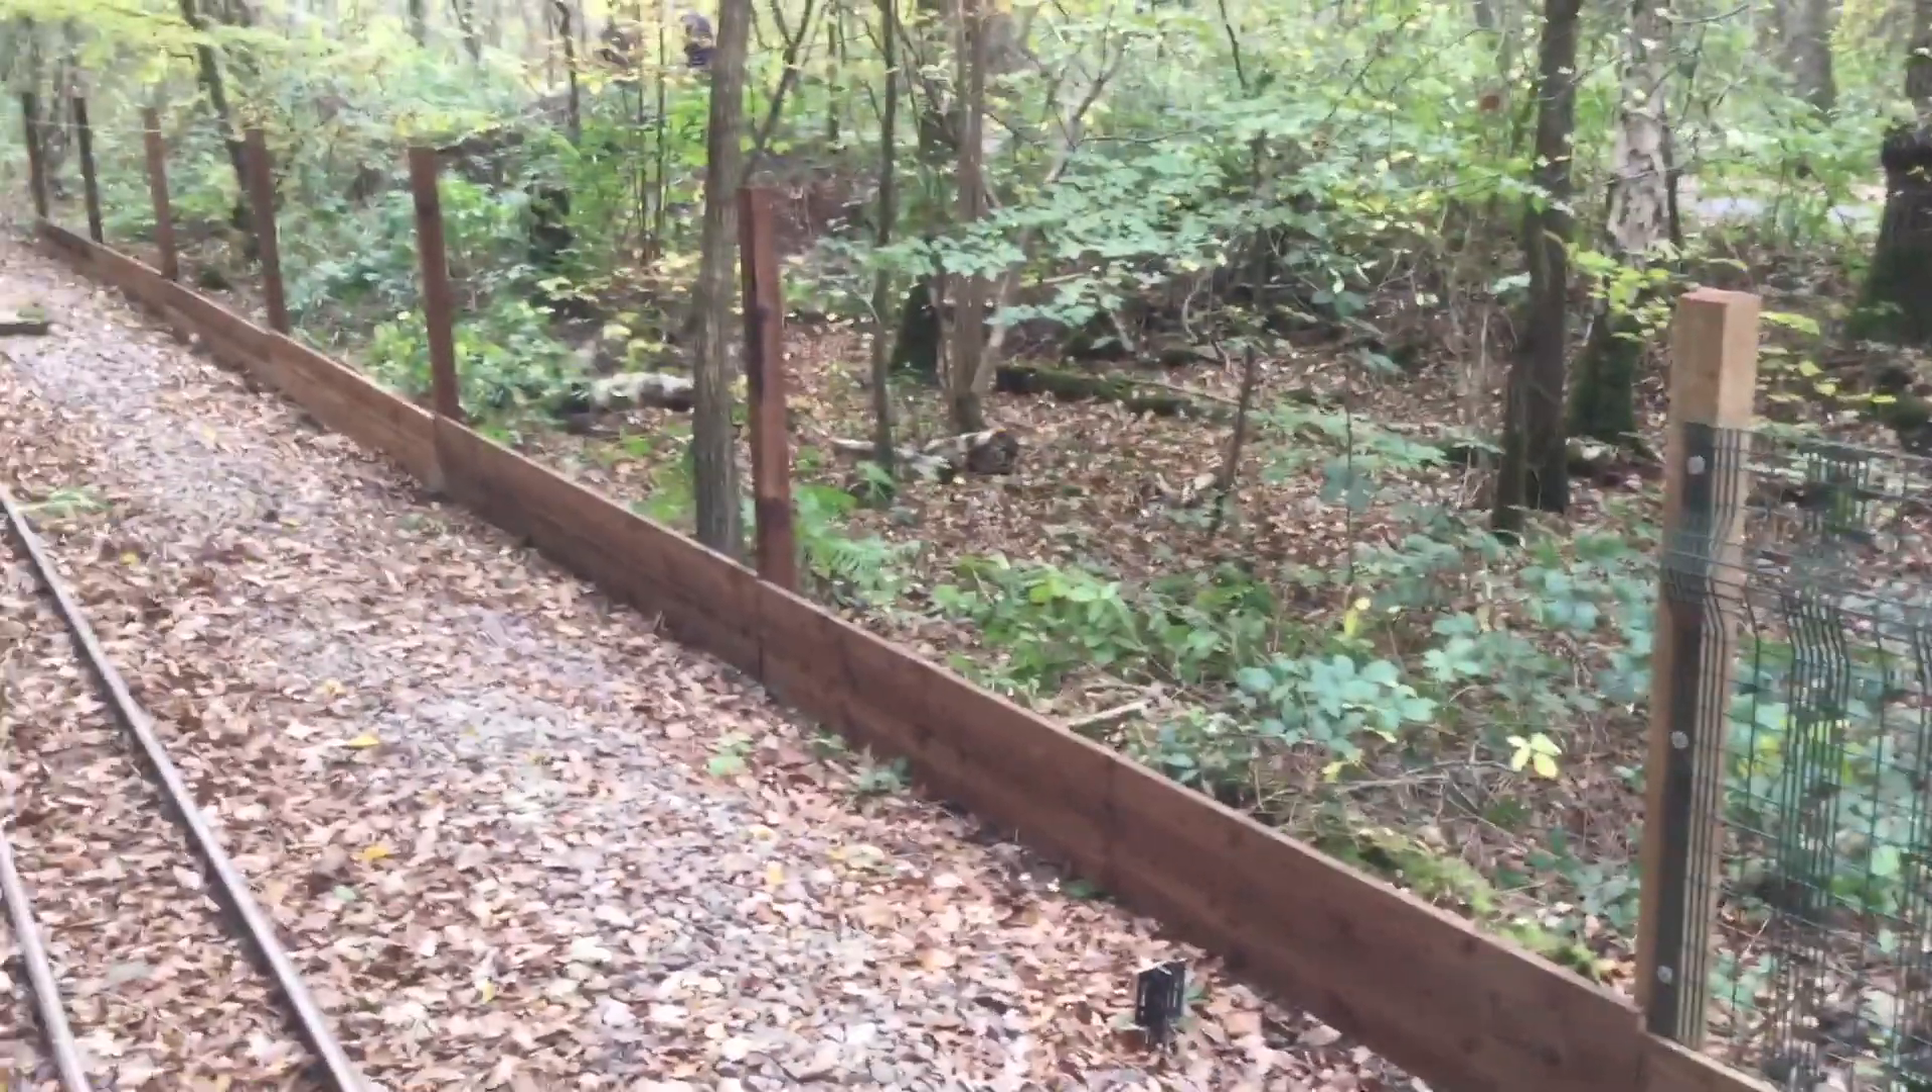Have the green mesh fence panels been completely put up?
No.